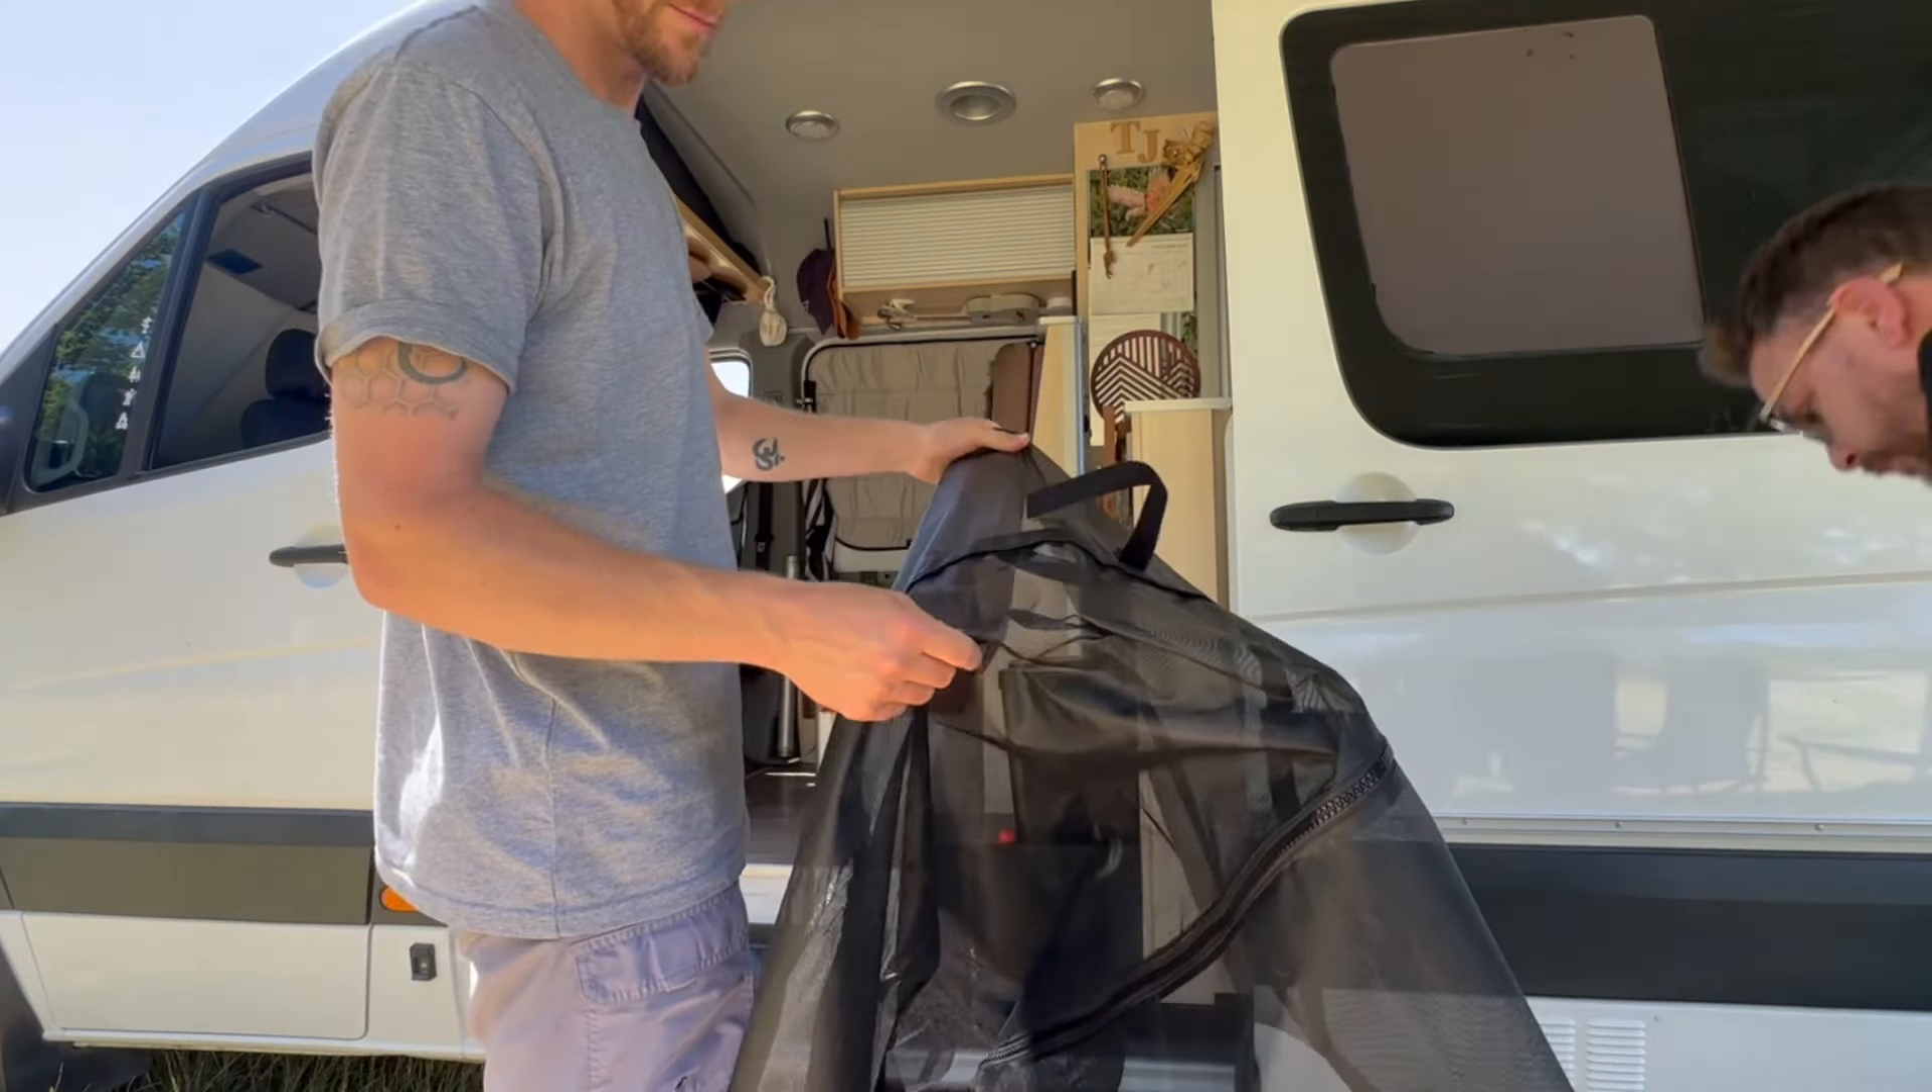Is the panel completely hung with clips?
No.